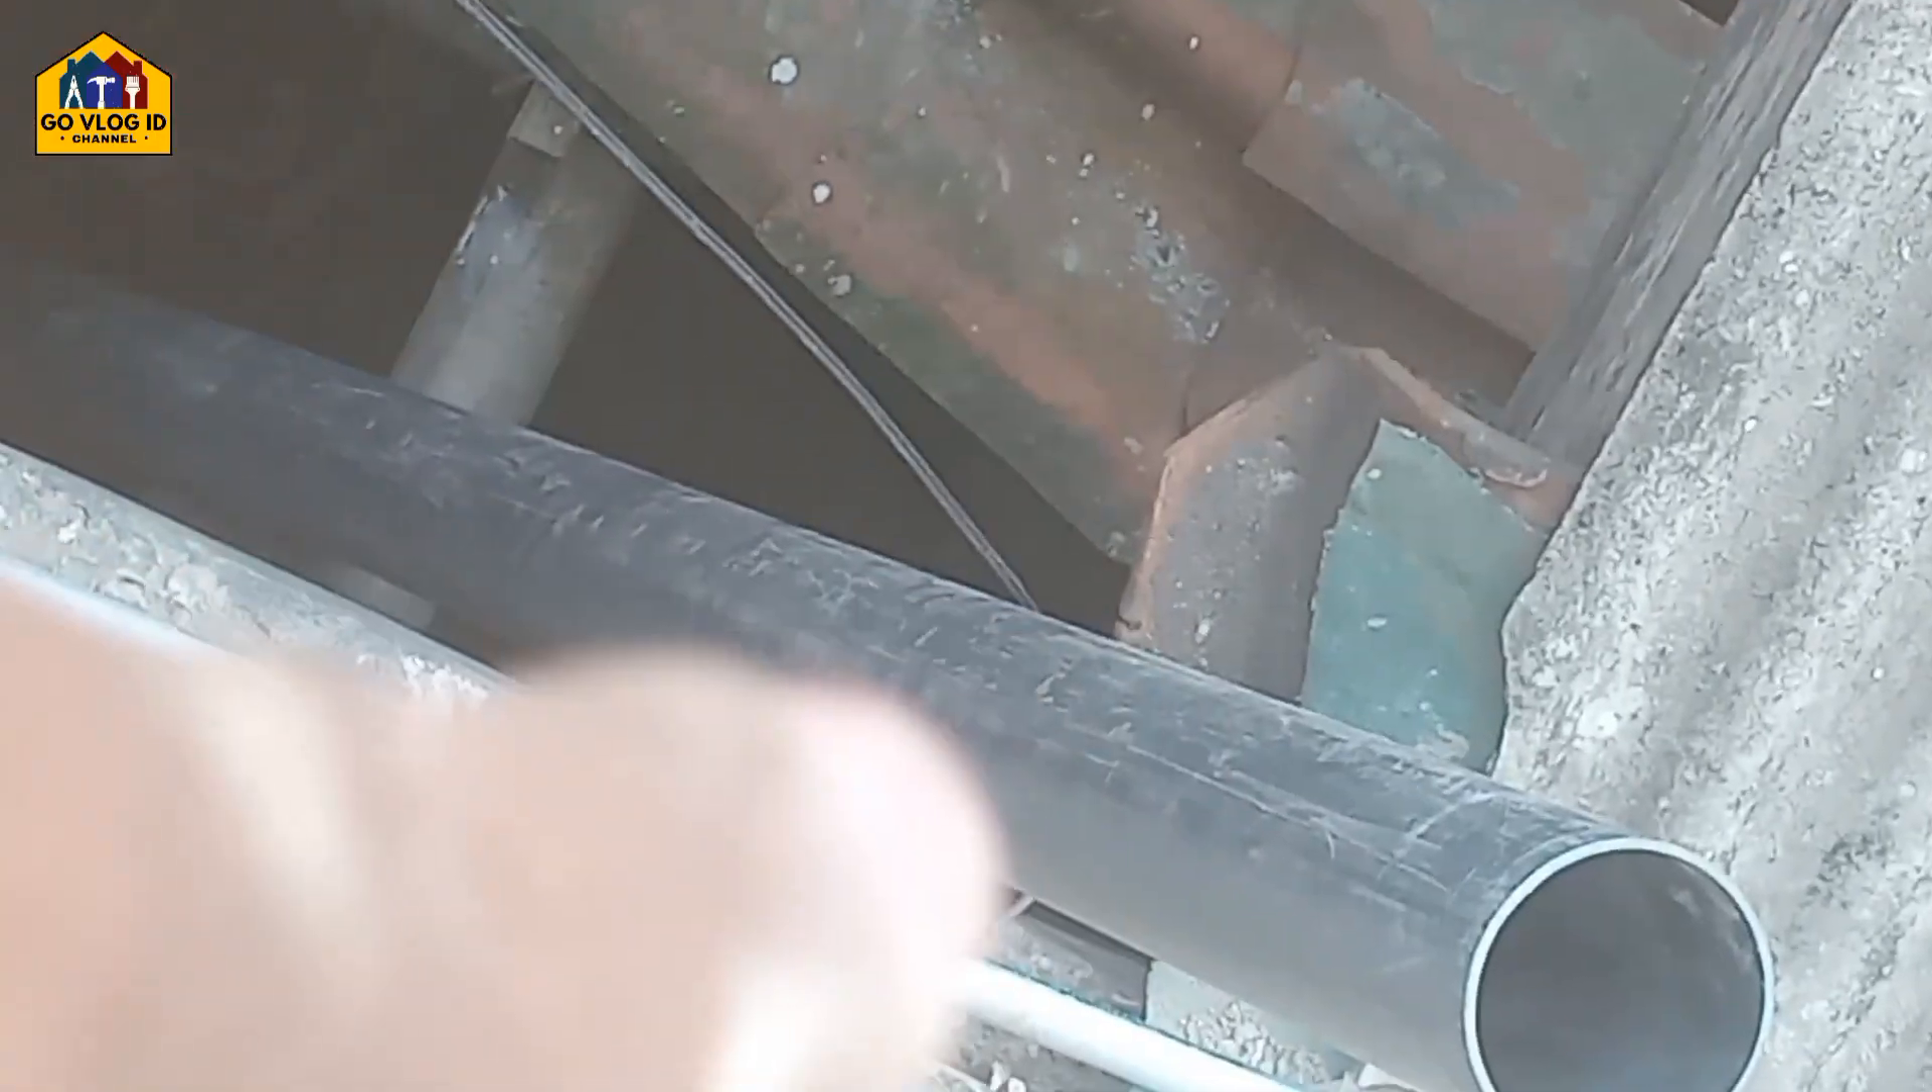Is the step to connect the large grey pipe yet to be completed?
Yes.